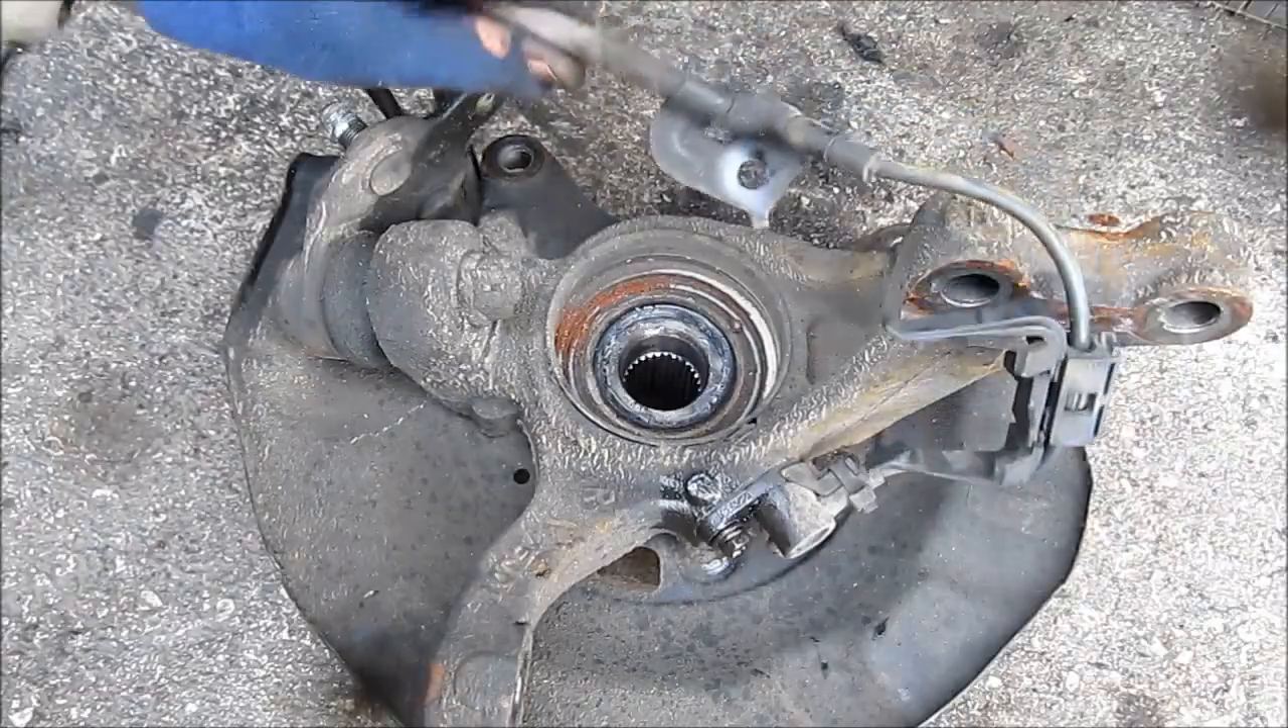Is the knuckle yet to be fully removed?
No.